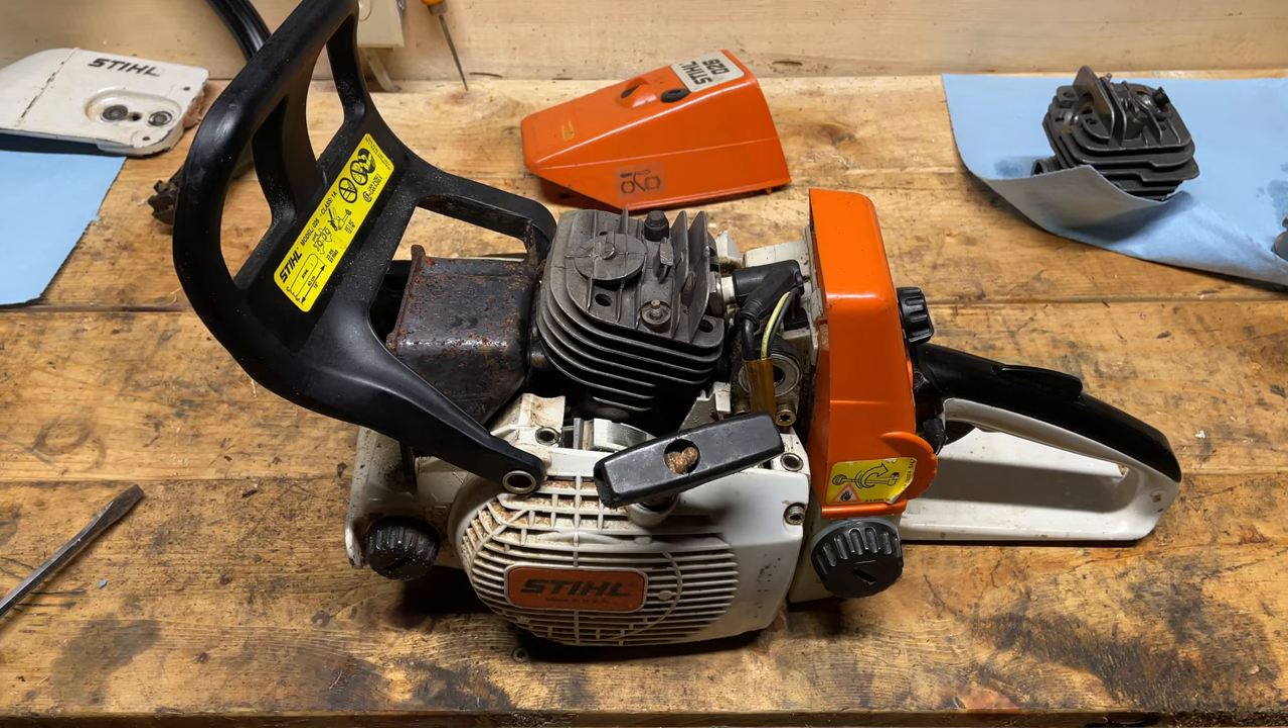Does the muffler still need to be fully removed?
Yes.